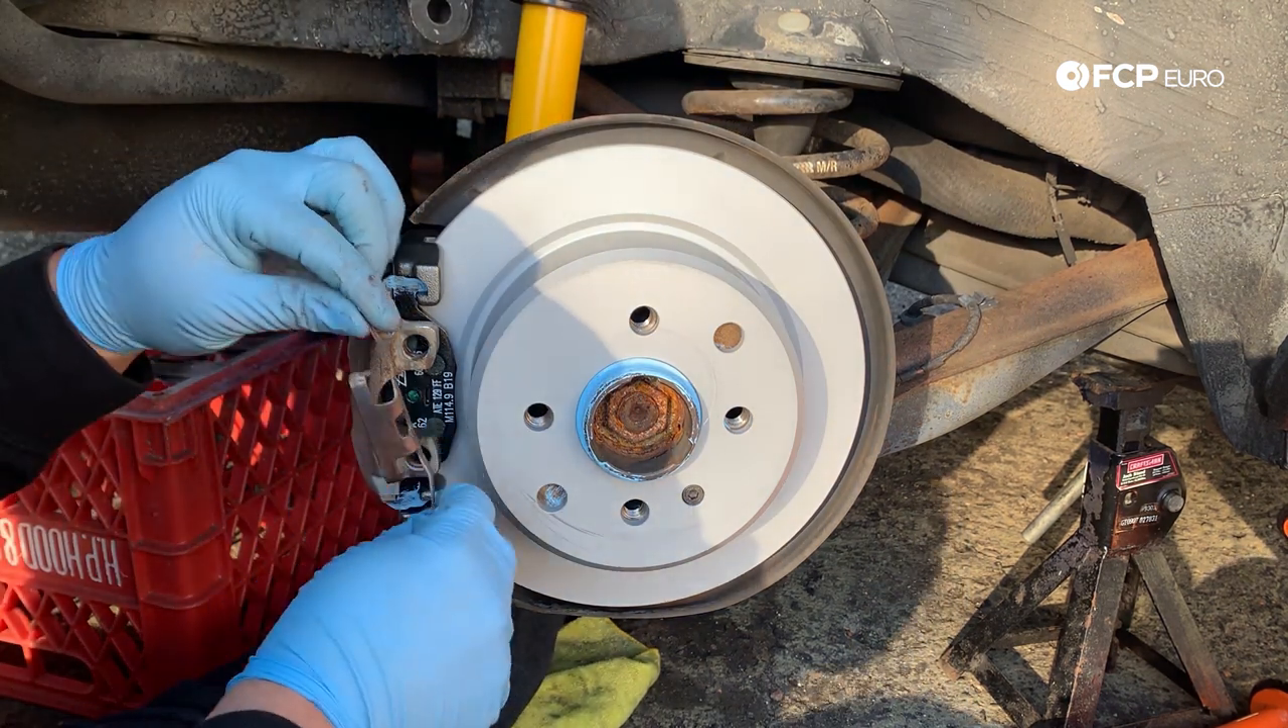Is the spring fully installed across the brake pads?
No.